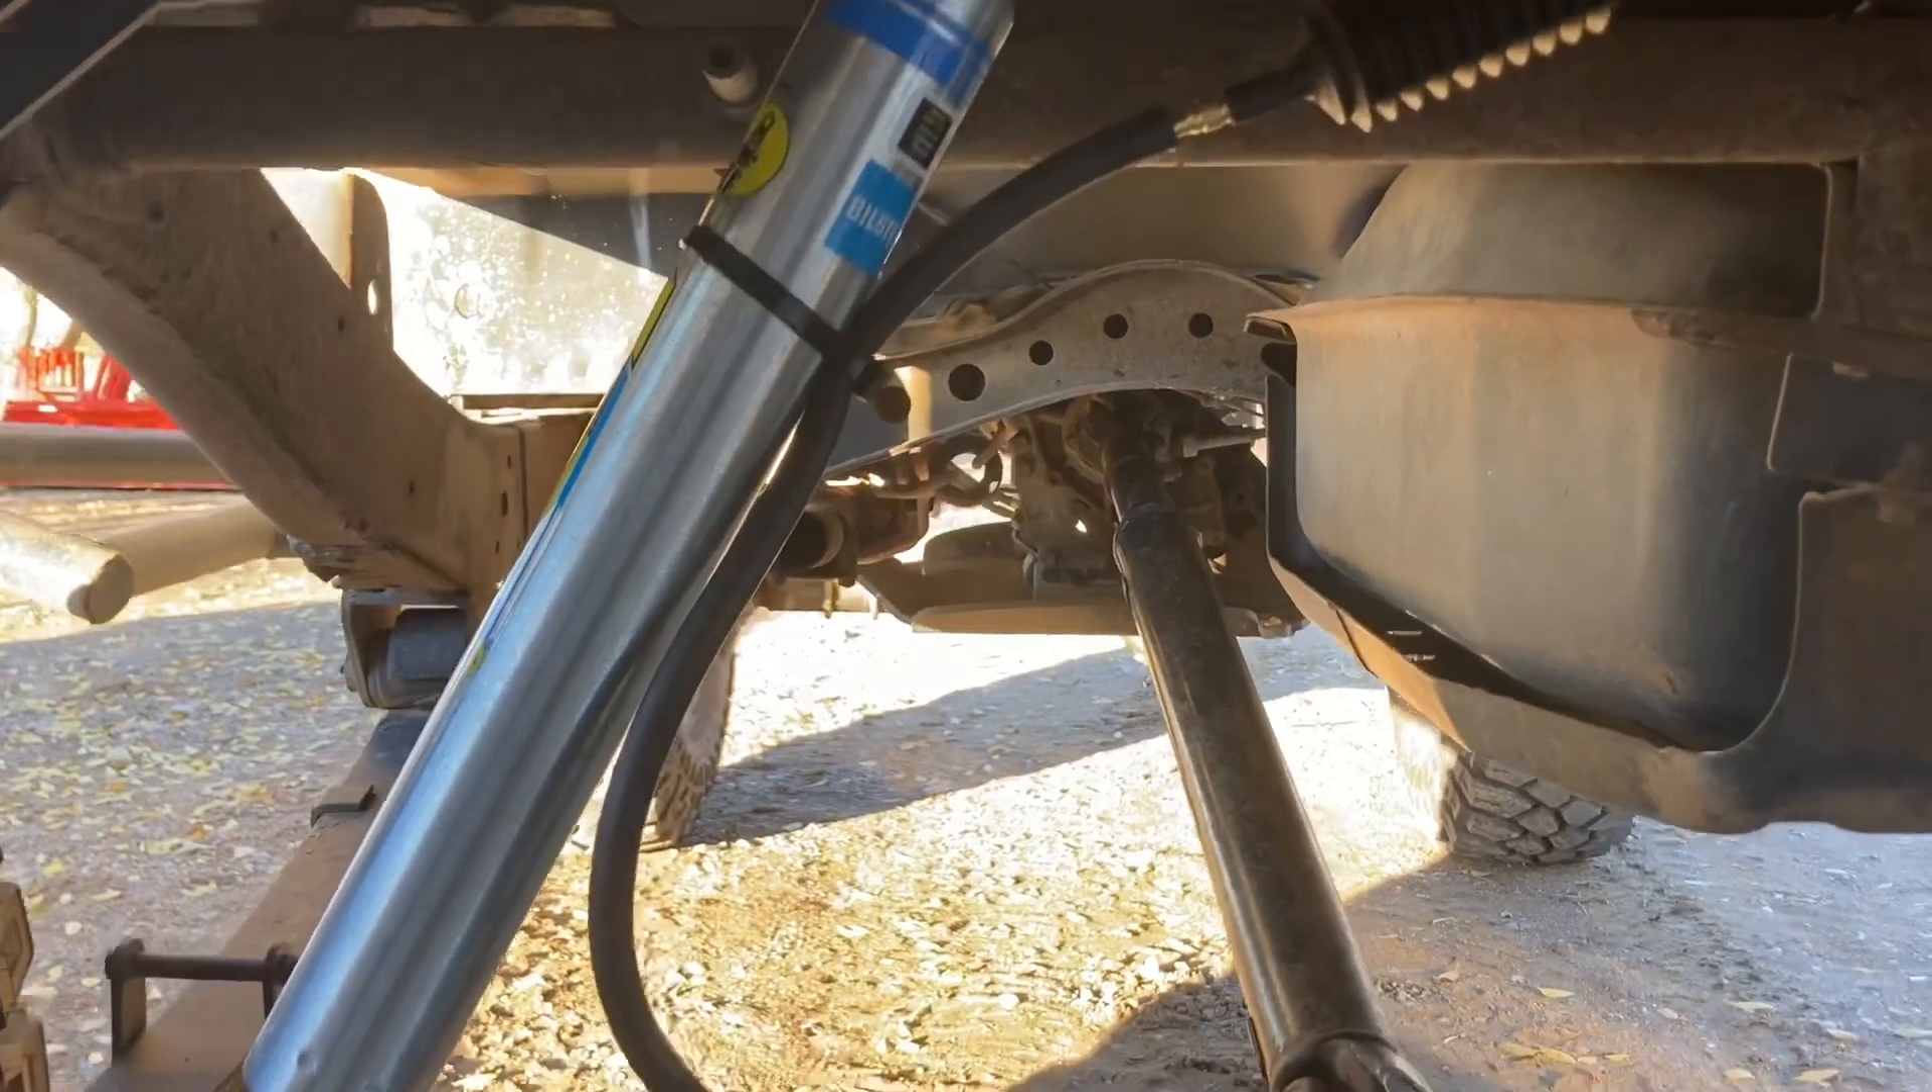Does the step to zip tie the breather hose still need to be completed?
No.